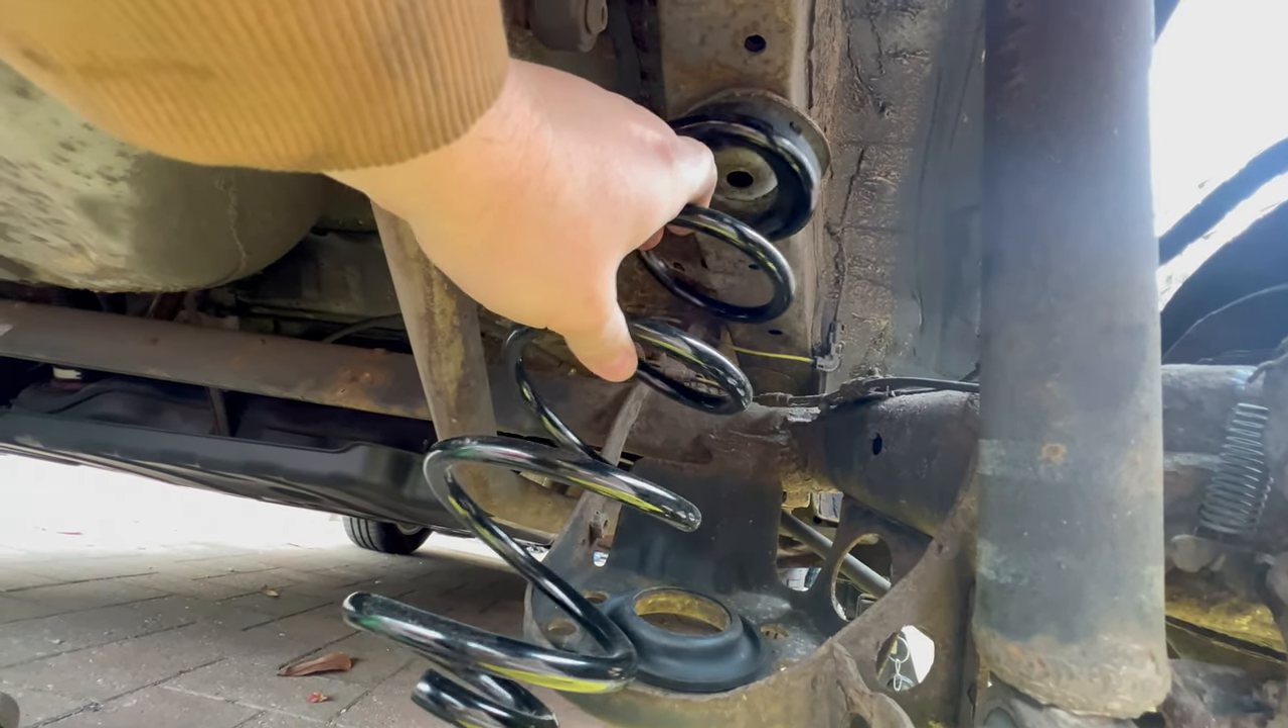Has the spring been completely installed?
No.